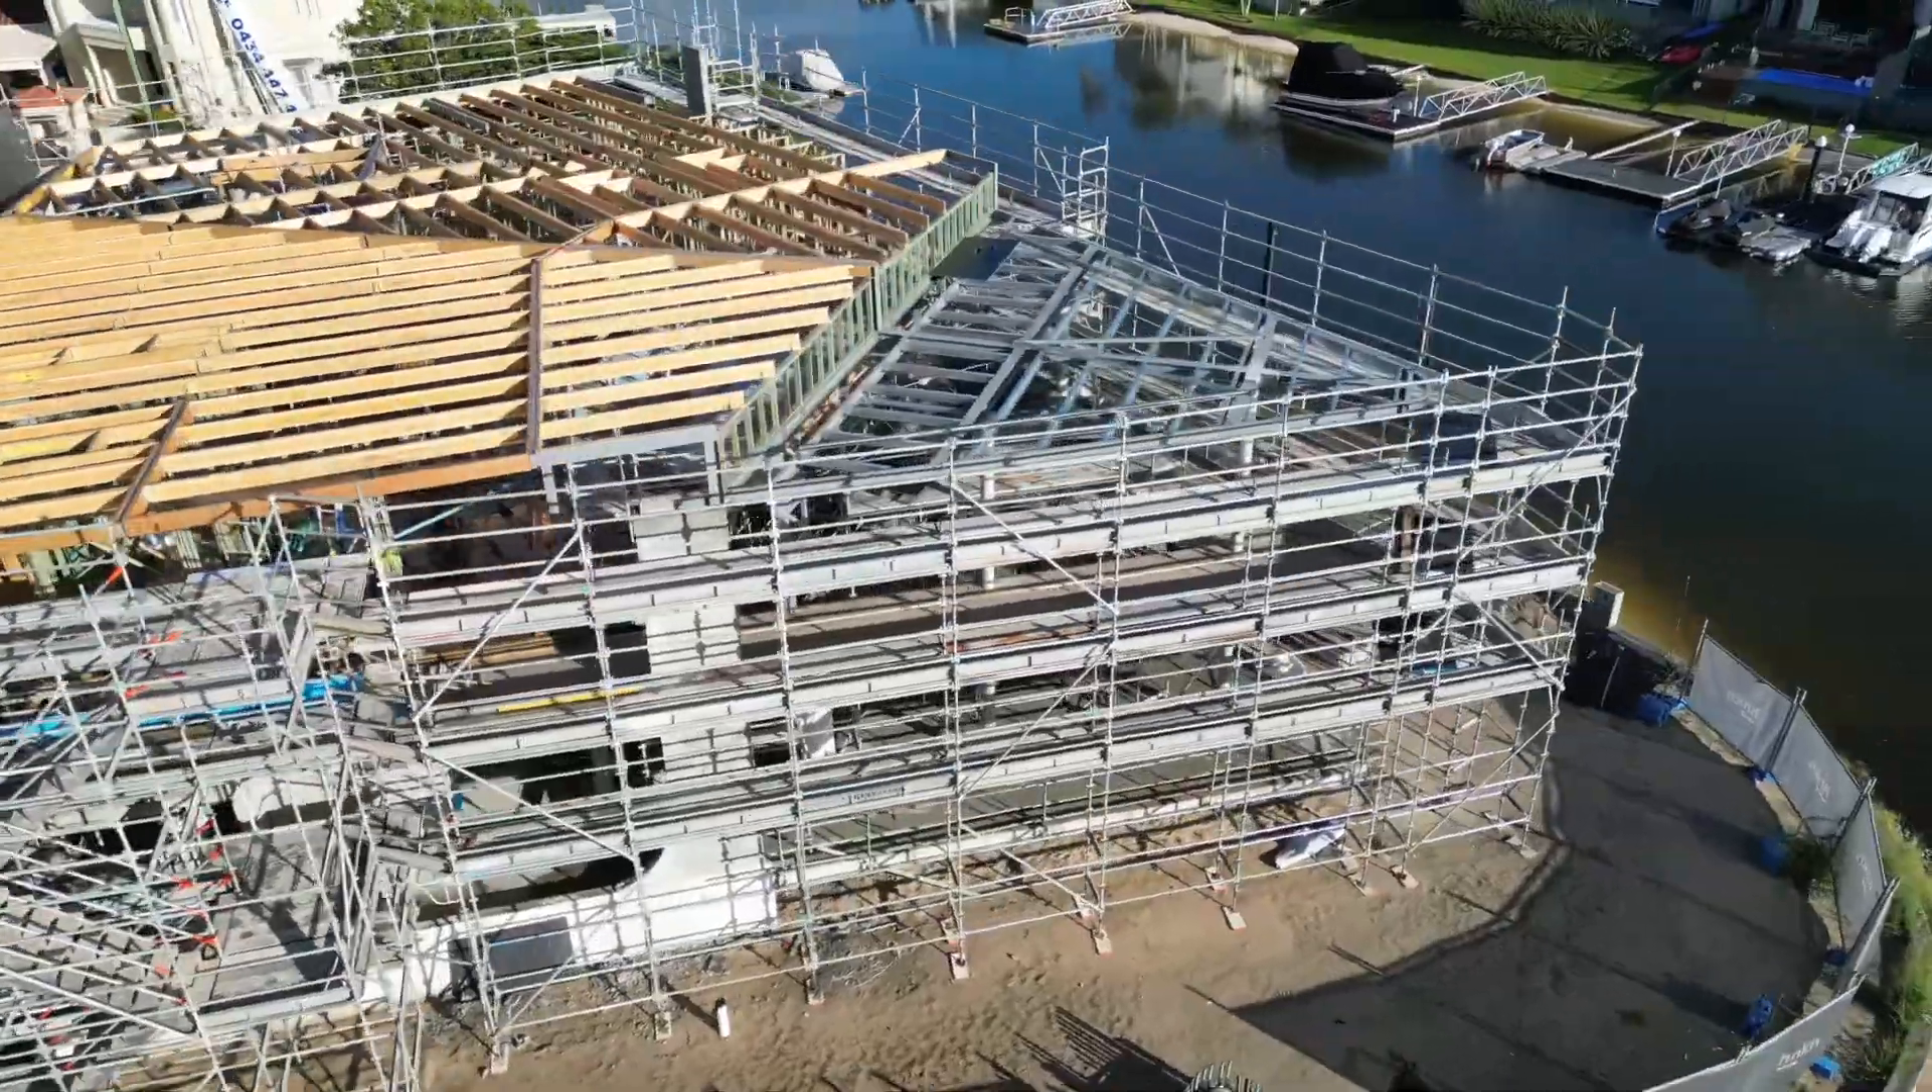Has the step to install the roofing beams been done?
Yes.